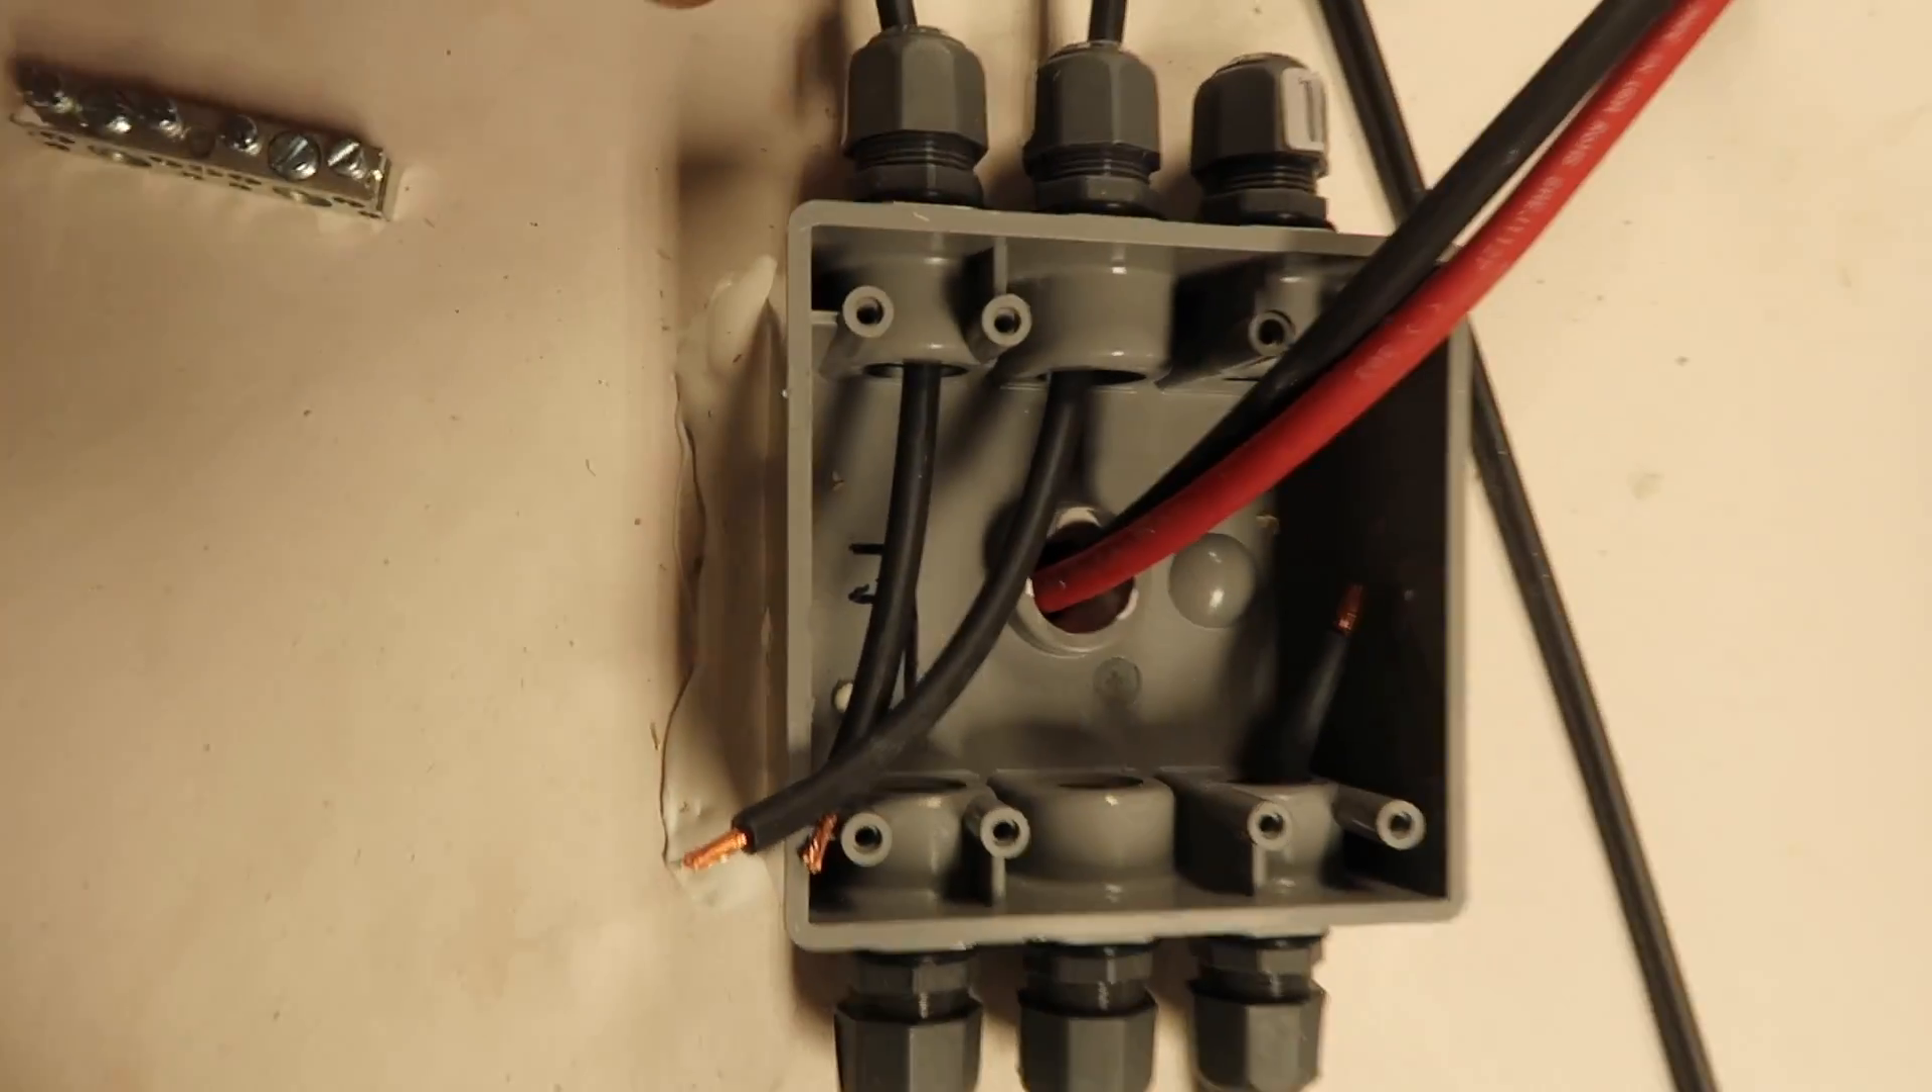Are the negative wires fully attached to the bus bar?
No.